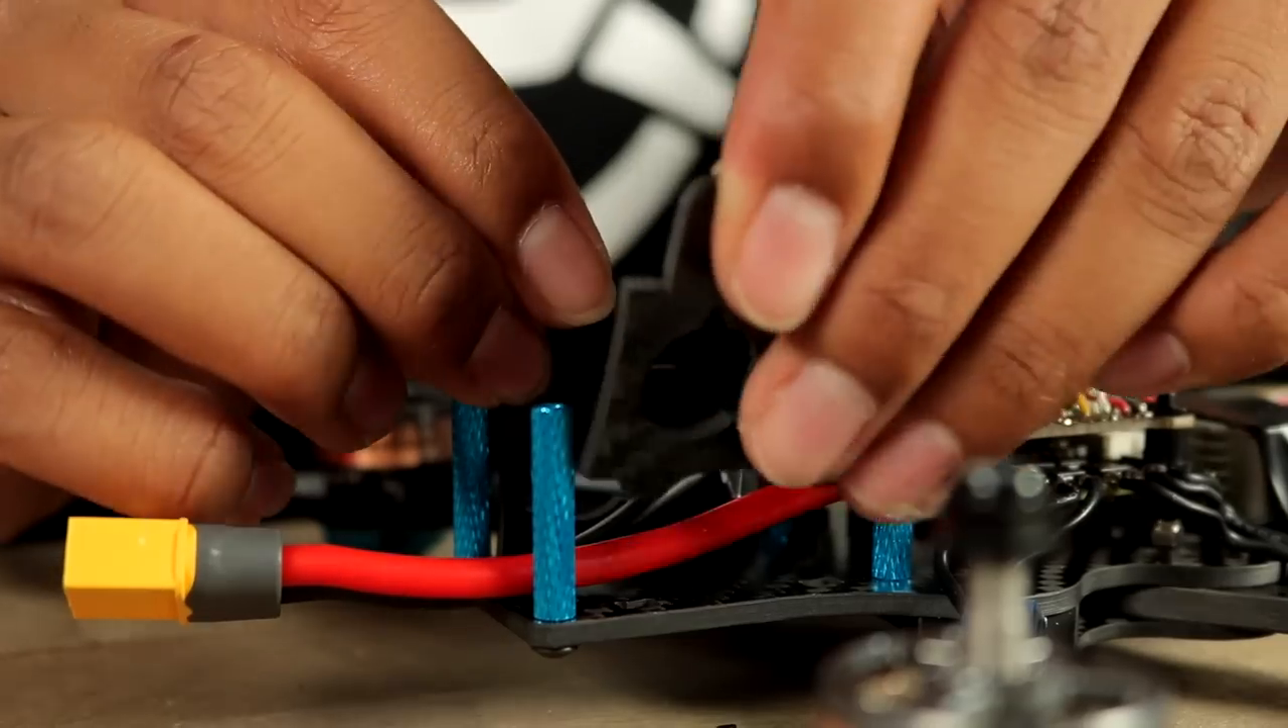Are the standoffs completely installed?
Yes.